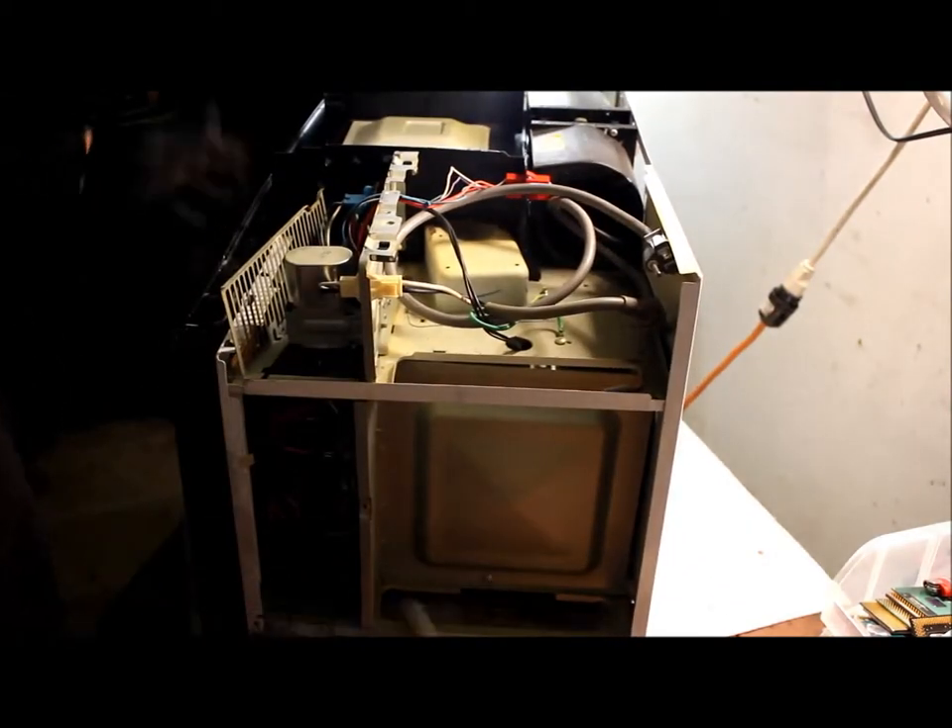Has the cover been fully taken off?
Yes.